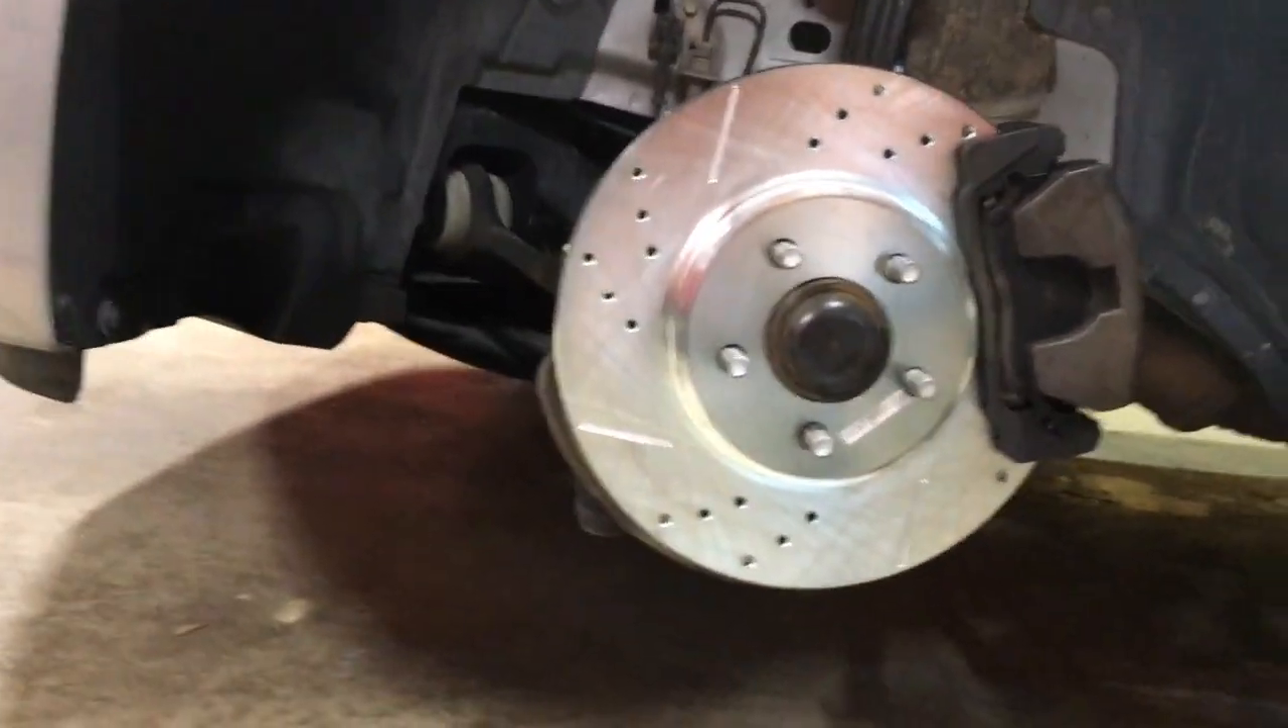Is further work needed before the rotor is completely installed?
No.